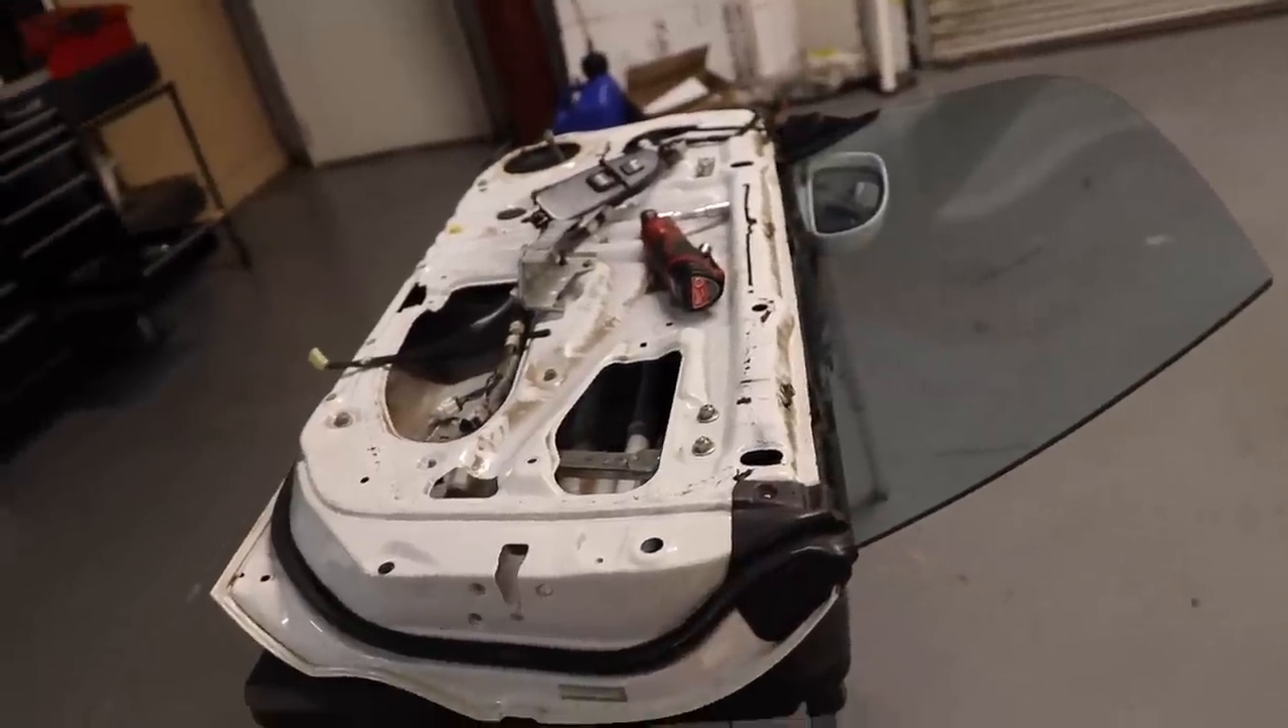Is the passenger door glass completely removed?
No.